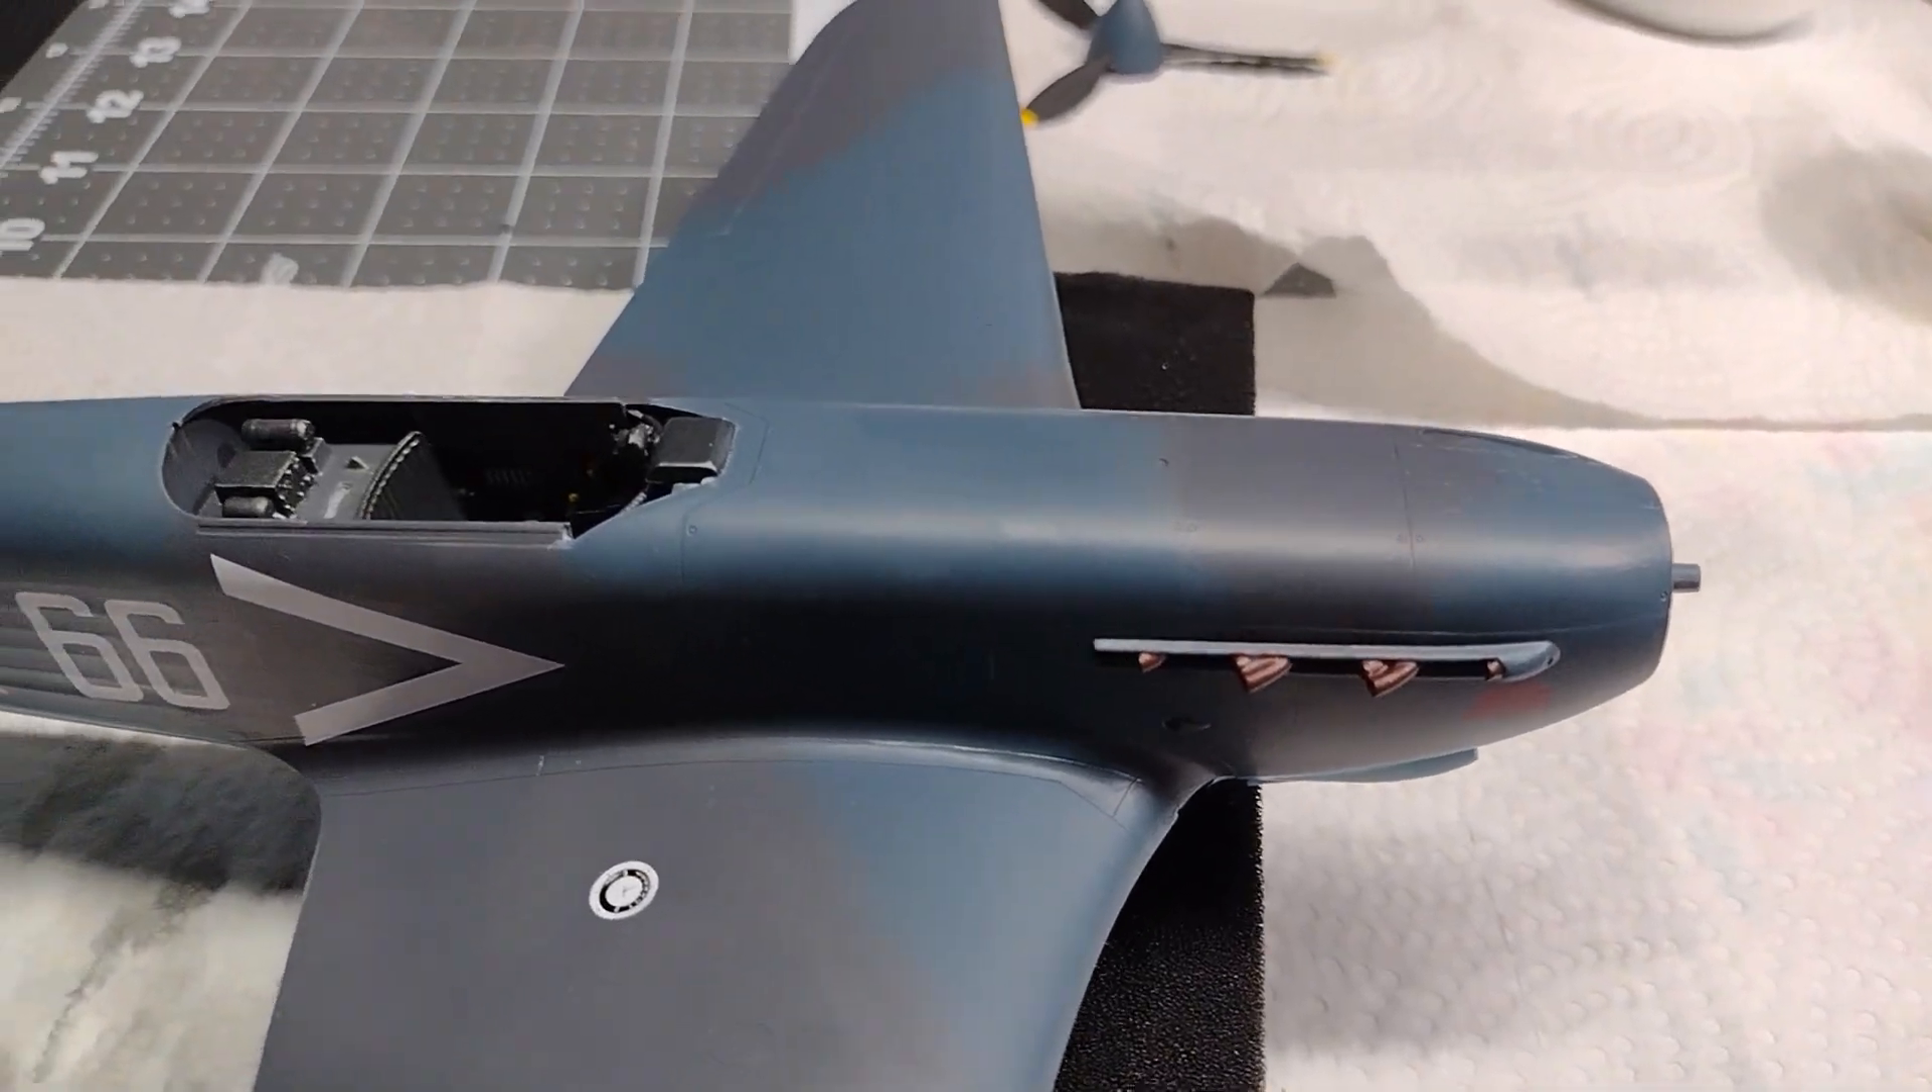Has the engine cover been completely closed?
Yes.